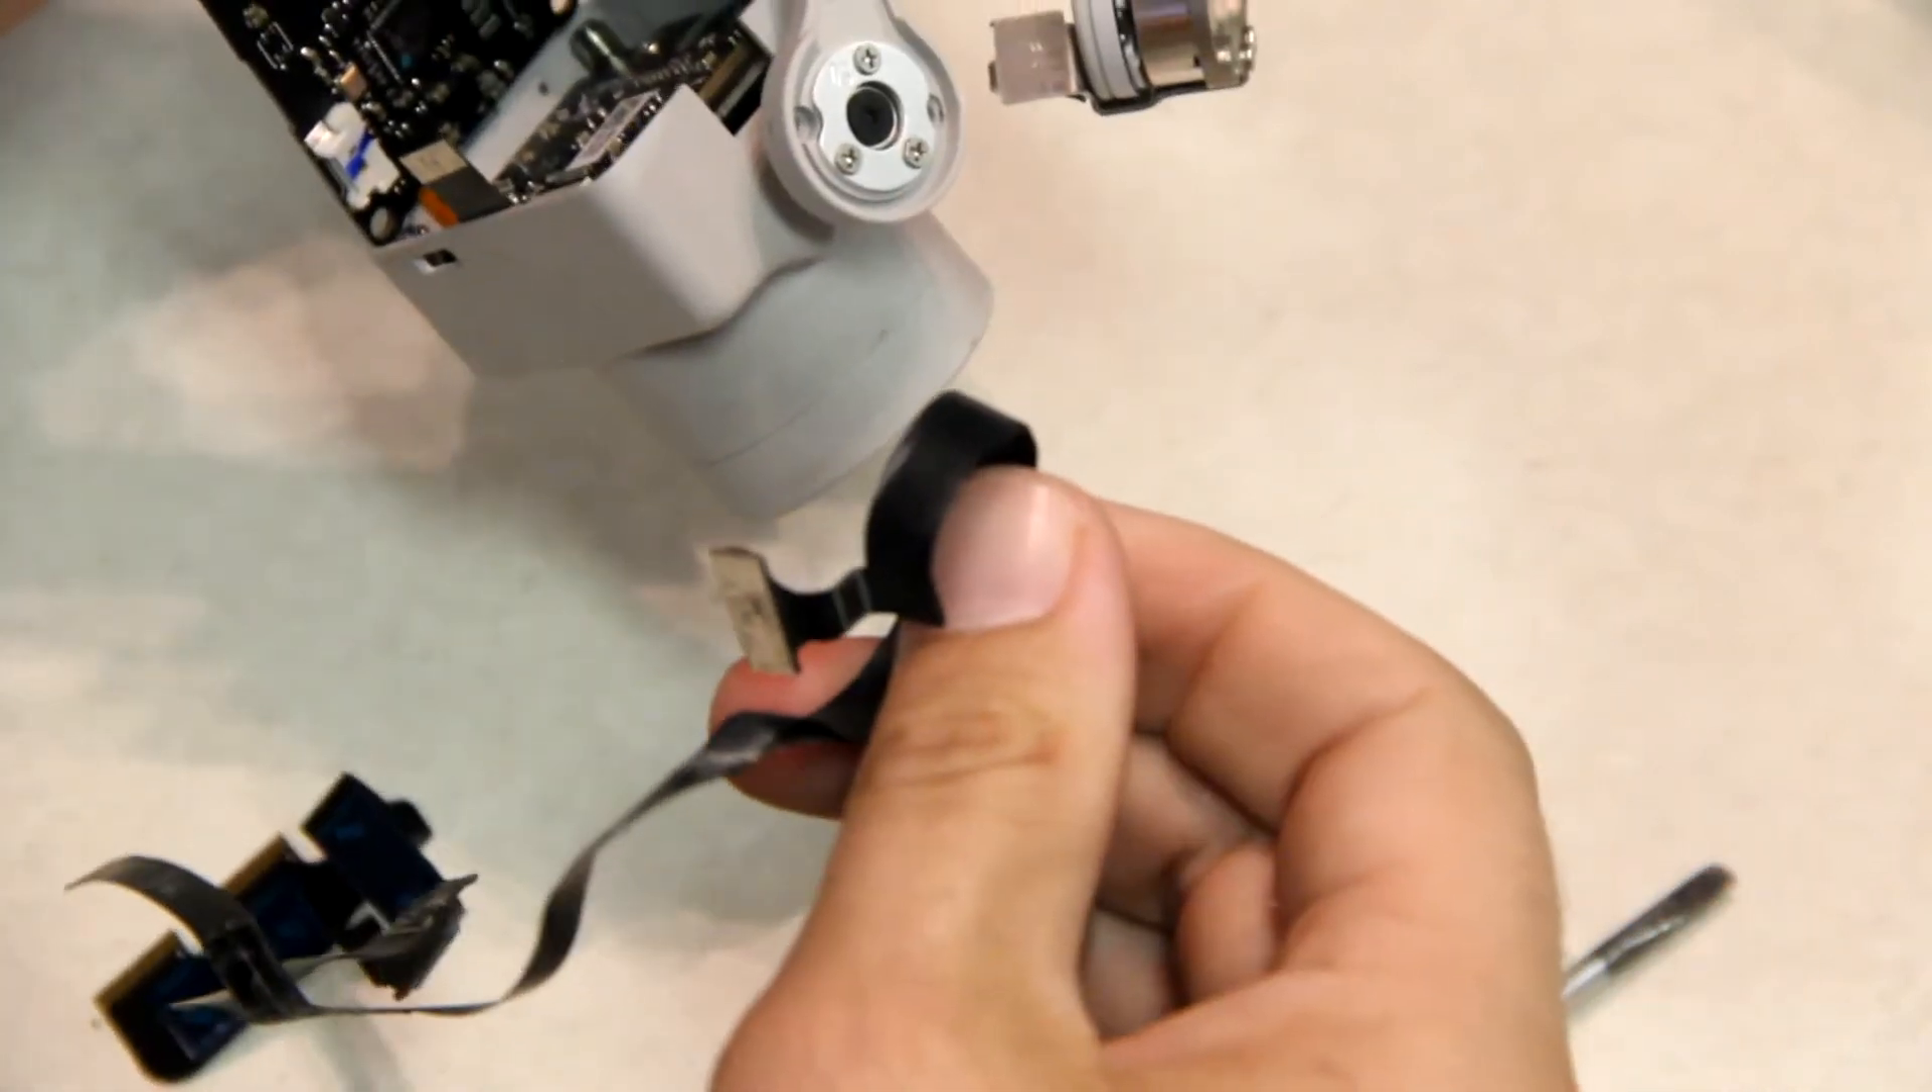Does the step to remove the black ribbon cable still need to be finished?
No.